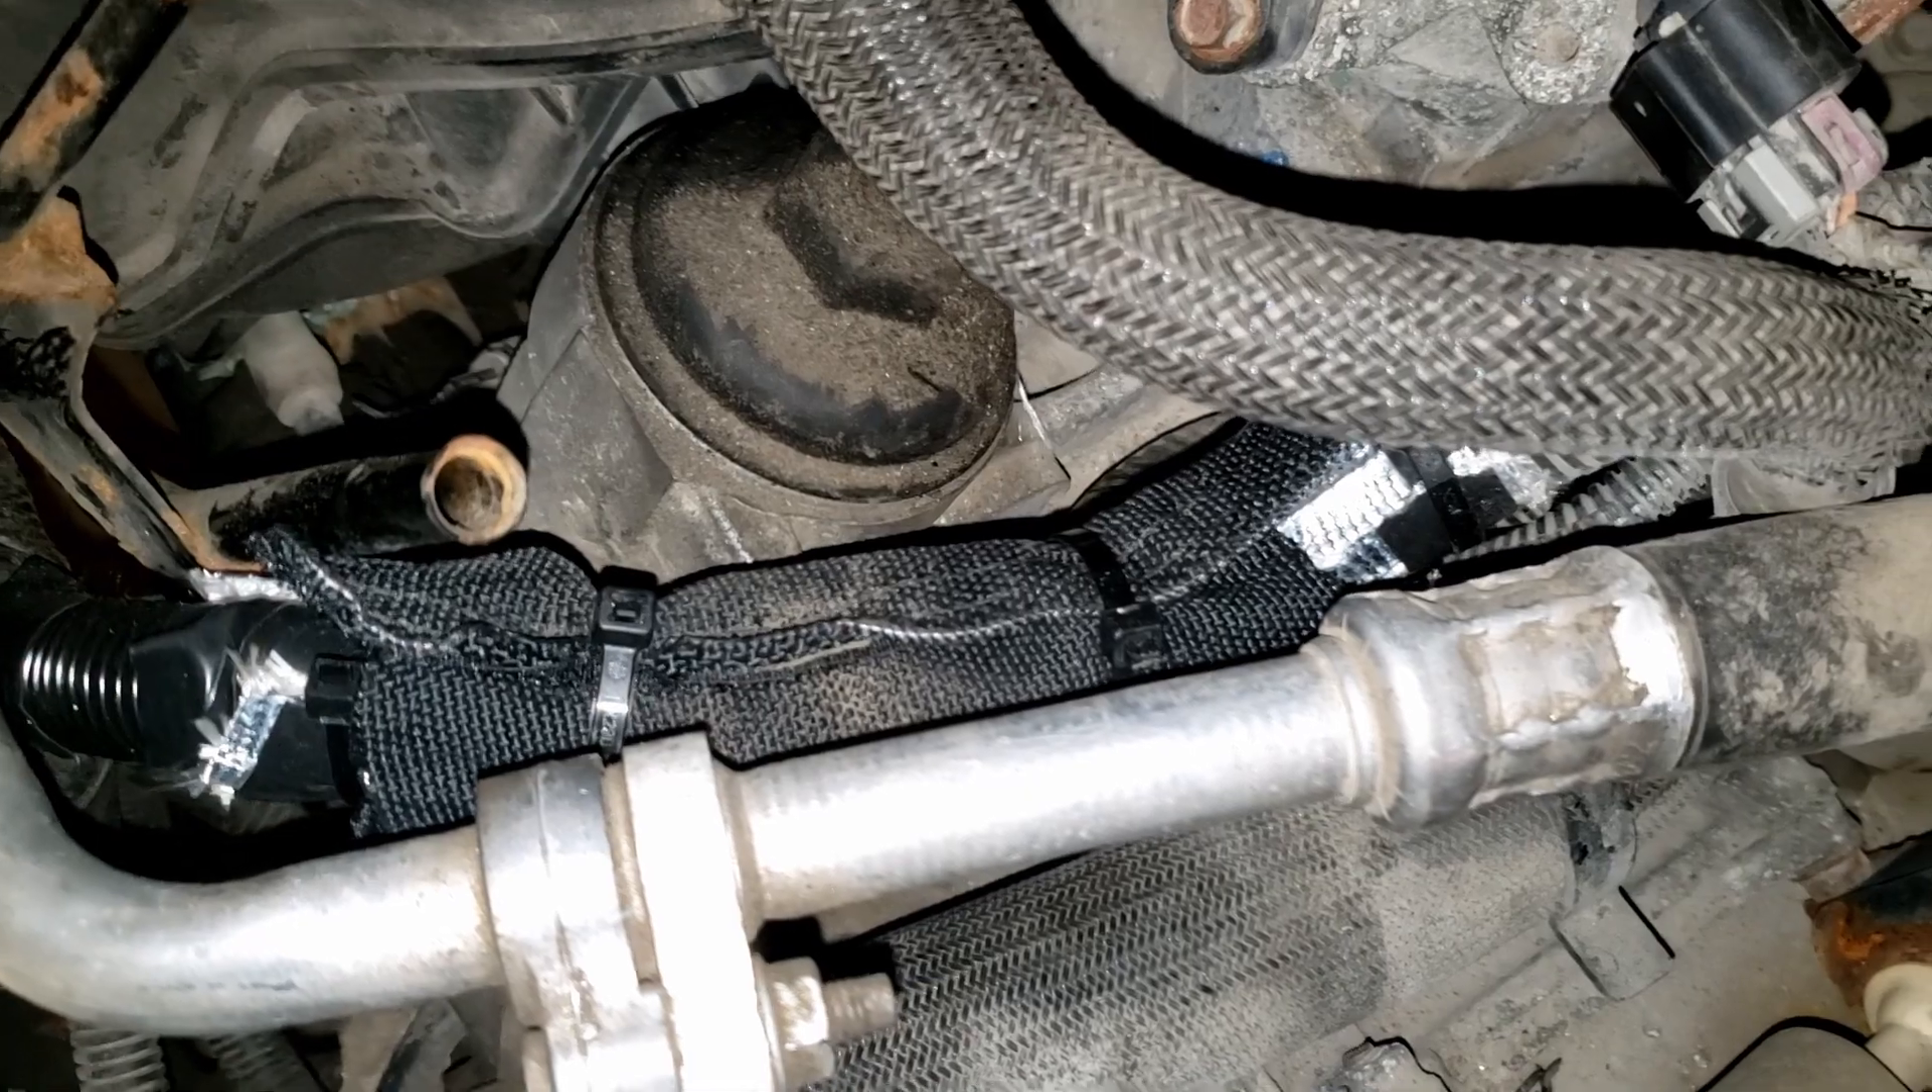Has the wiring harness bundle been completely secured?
Yes.